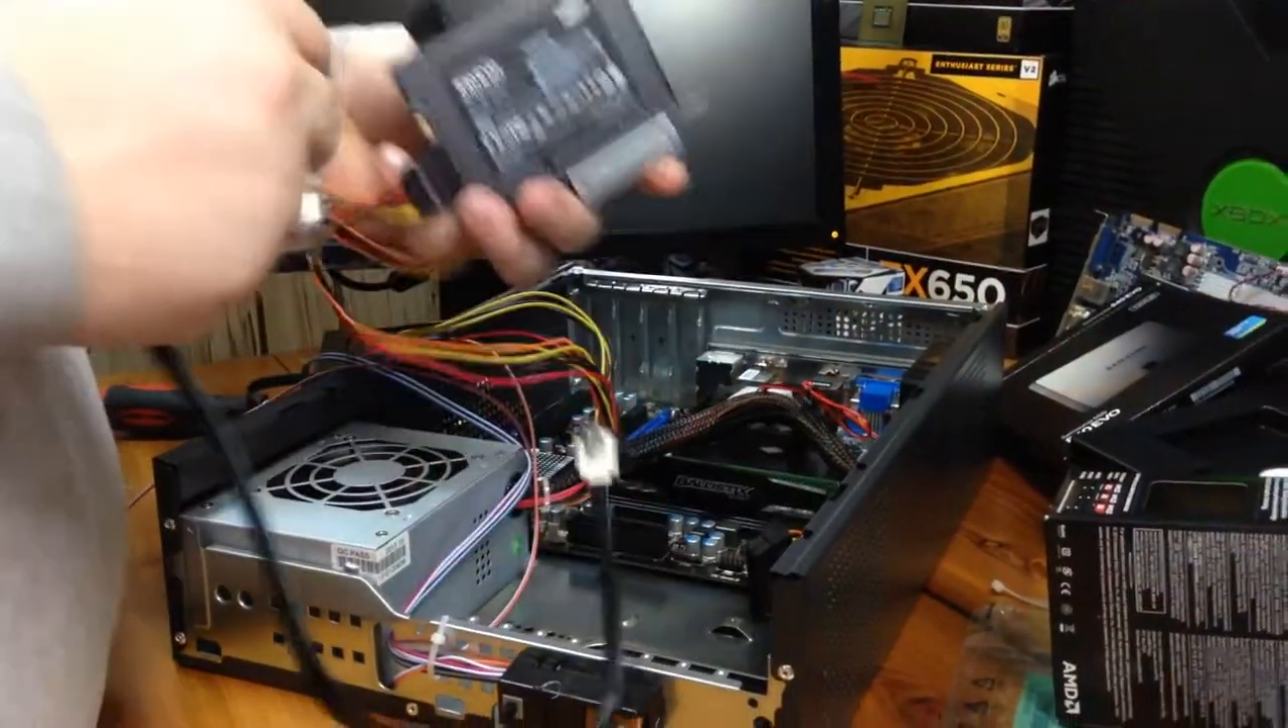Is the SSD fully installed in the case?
No.